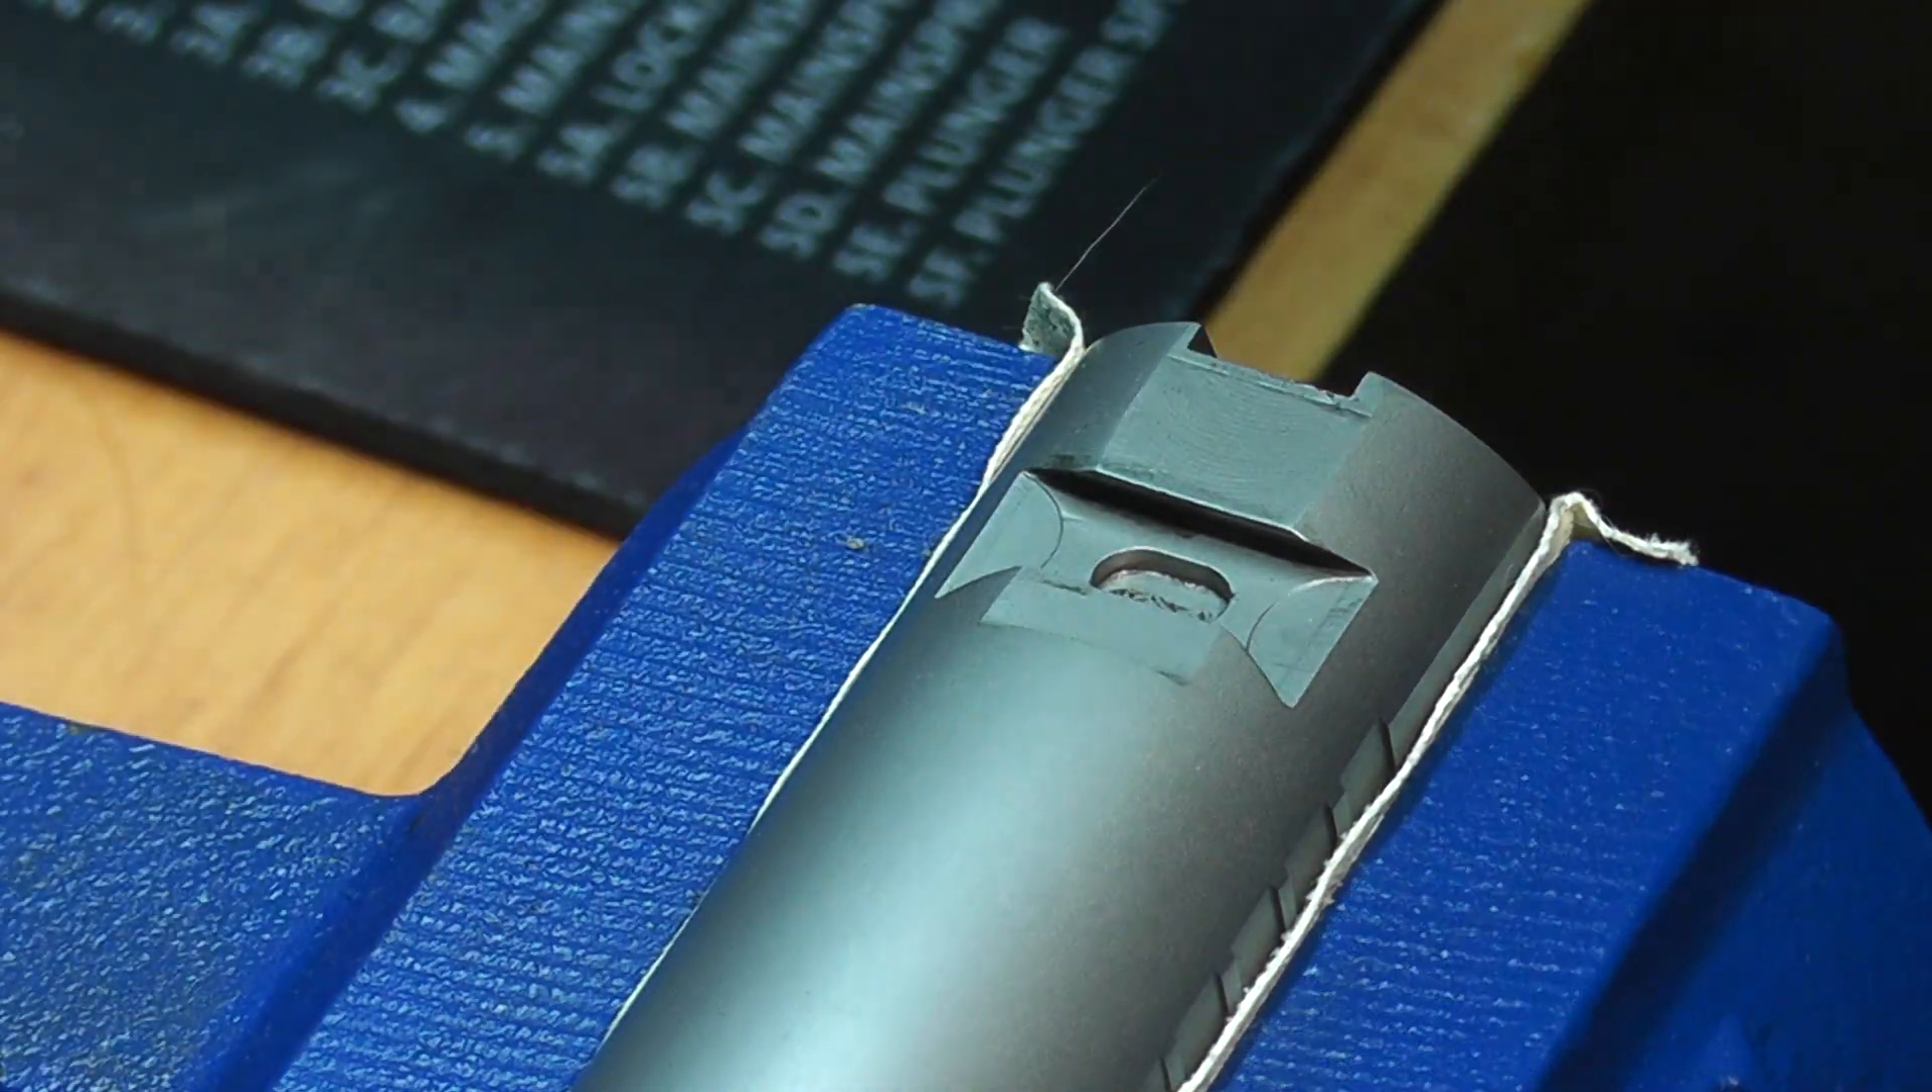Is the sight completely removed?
Yes.